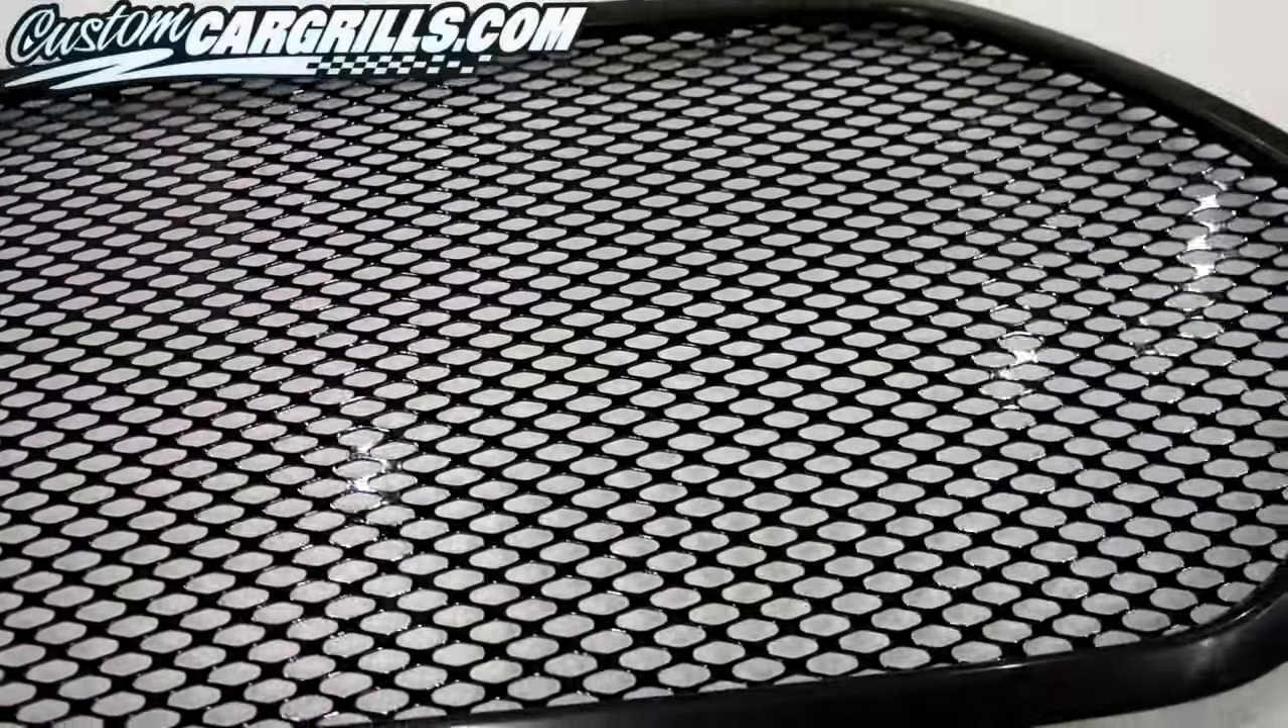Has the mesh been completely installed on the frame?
Yes.